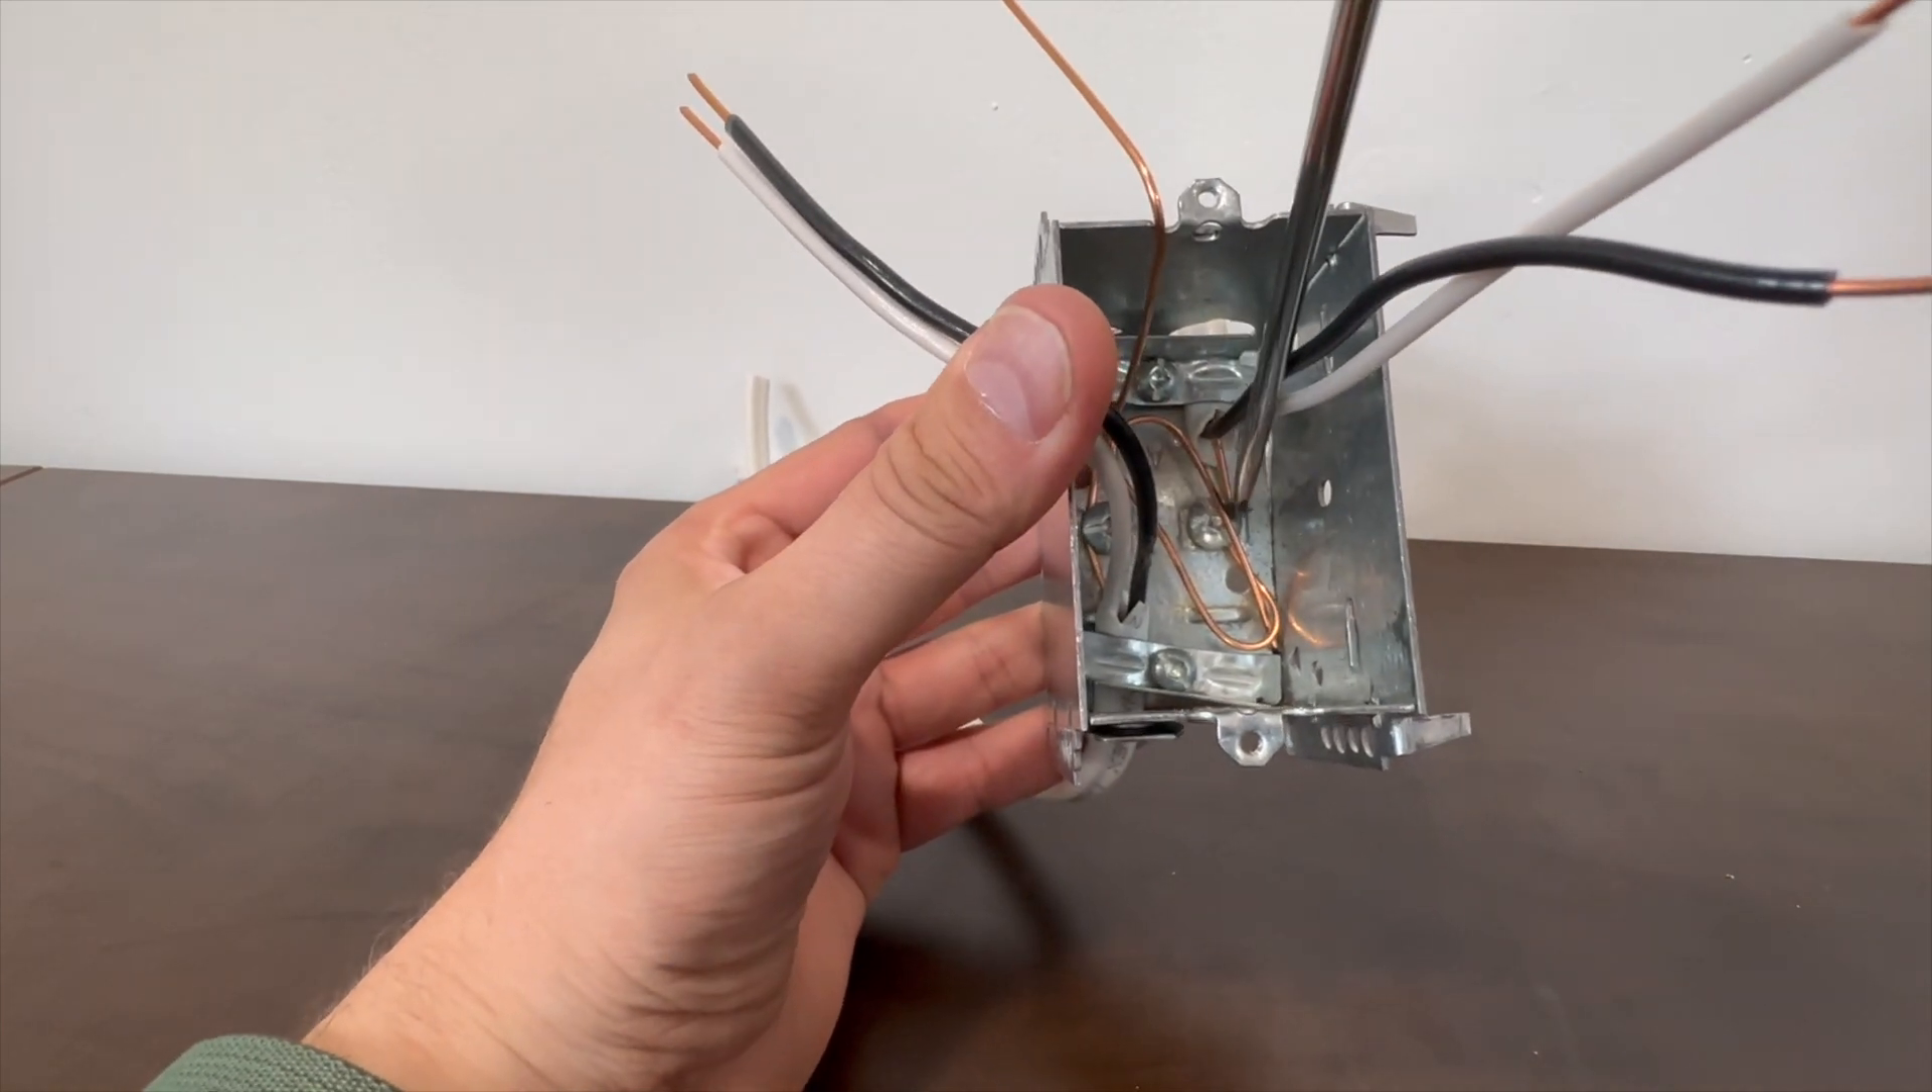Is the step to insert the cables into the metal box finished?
Yes.